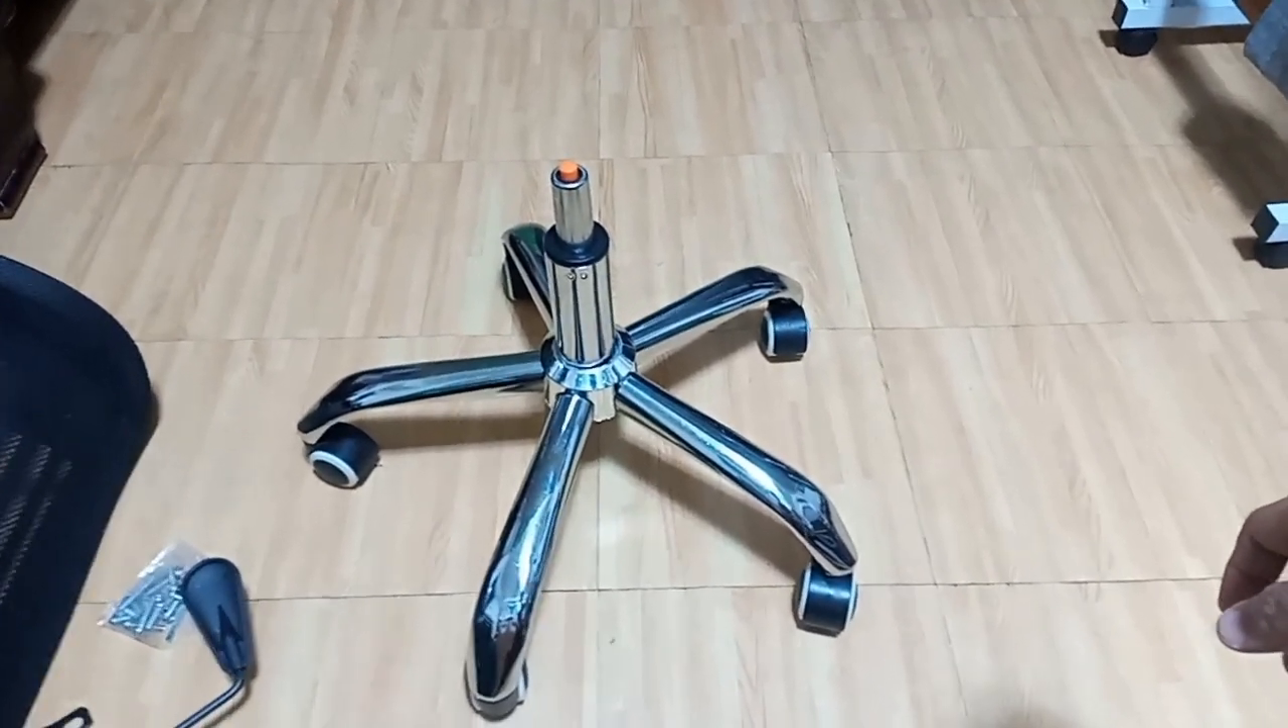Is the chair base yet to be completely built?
No.